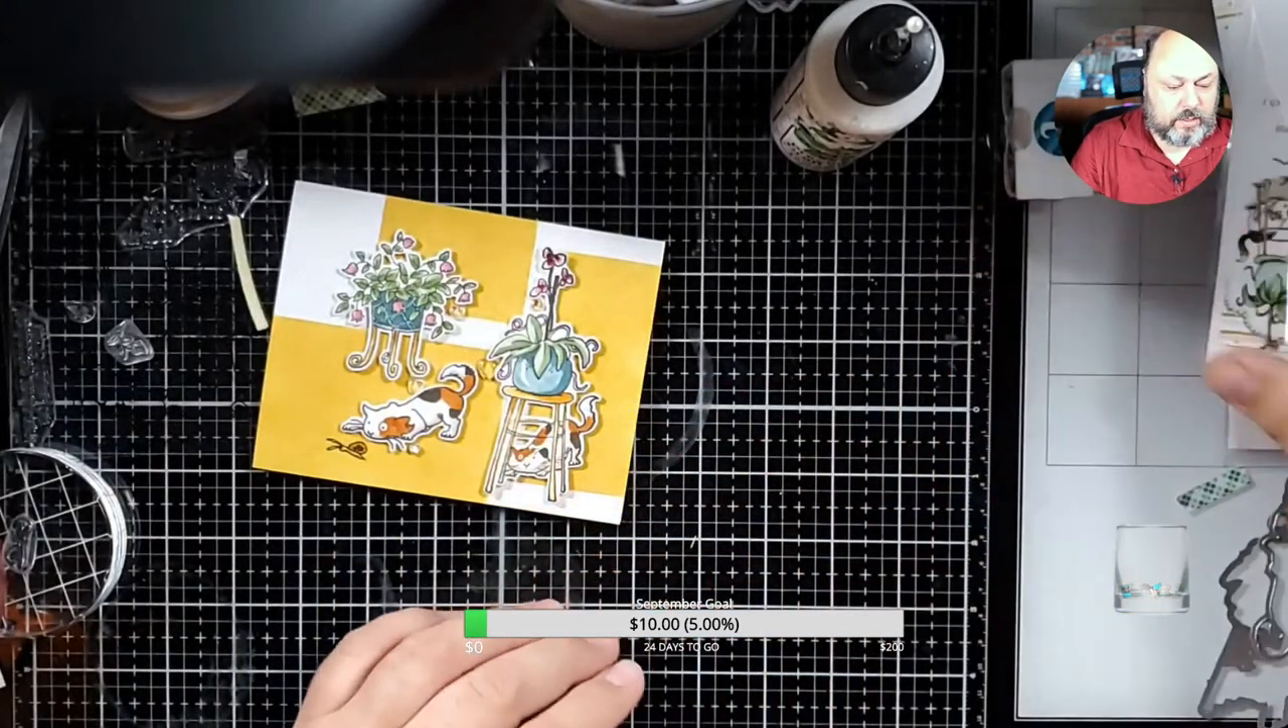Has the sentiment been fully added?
No.